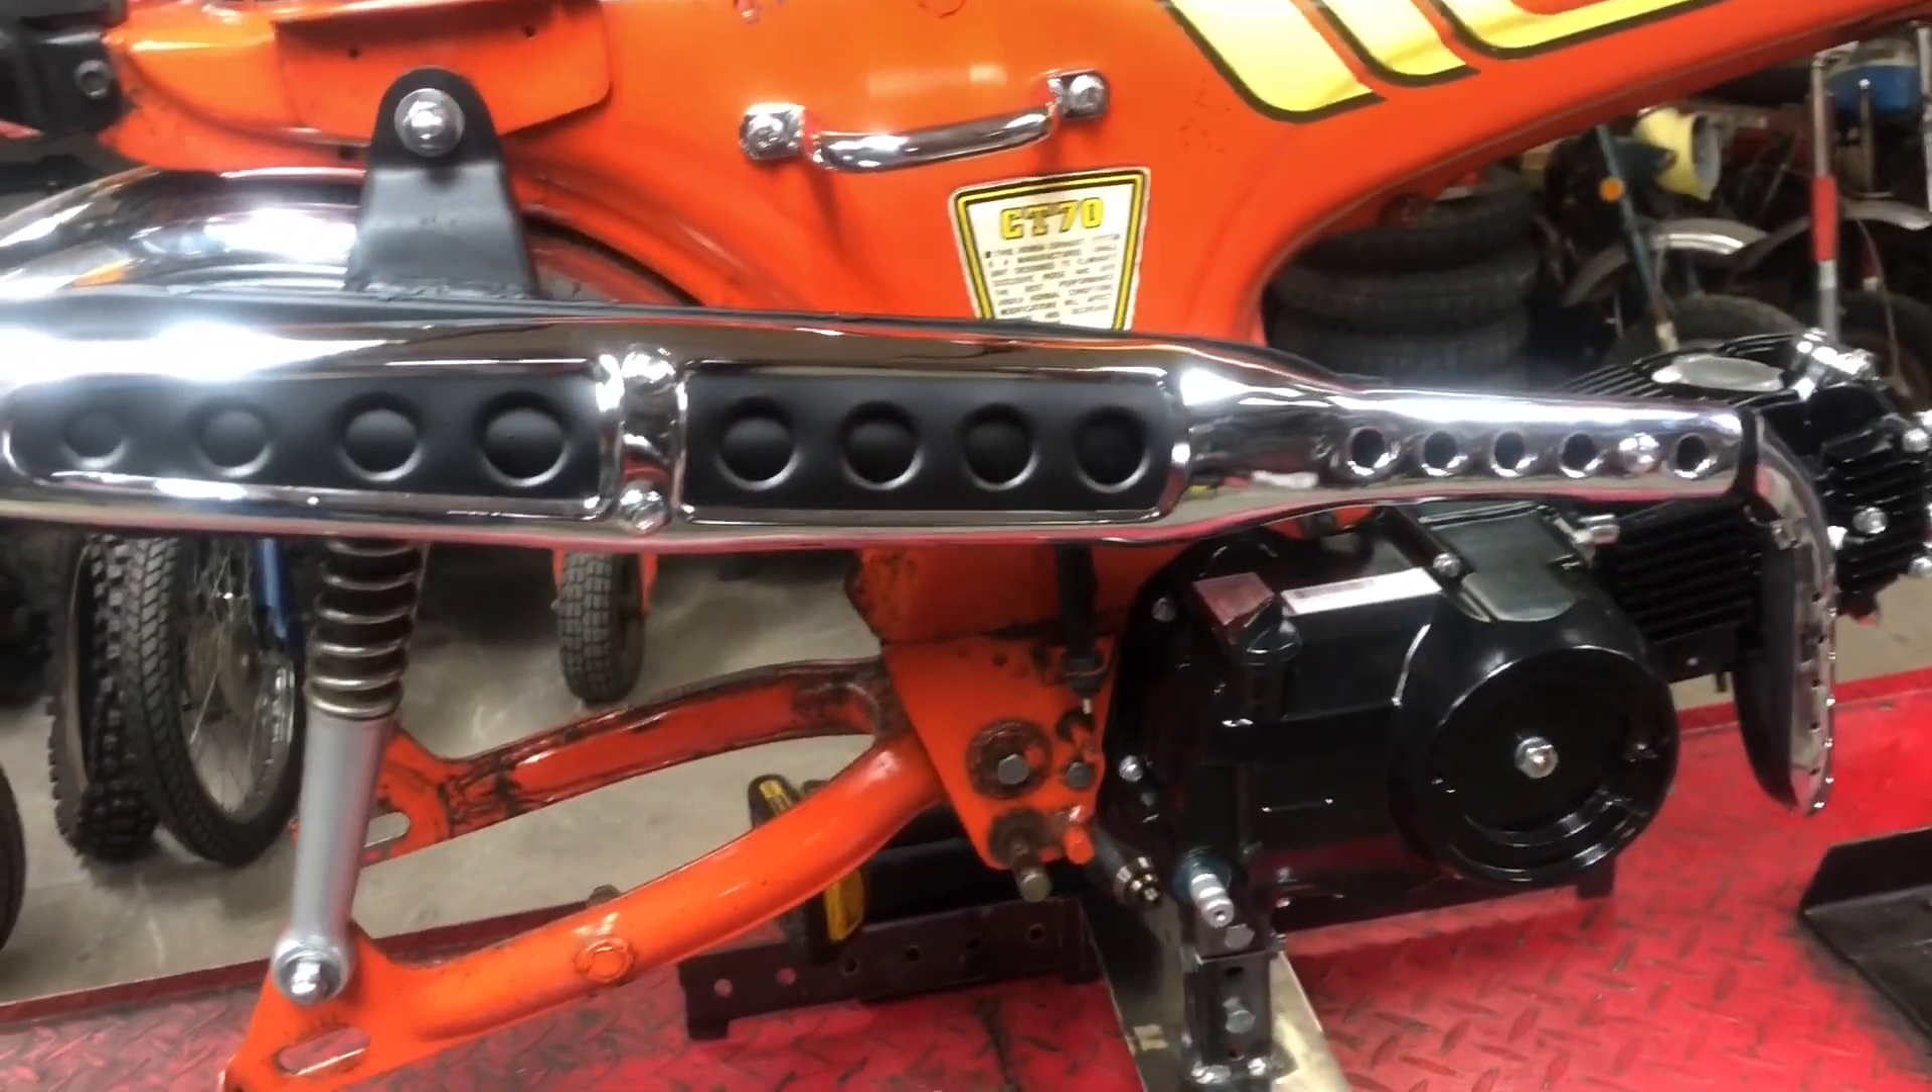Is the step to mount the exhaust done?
Yes.